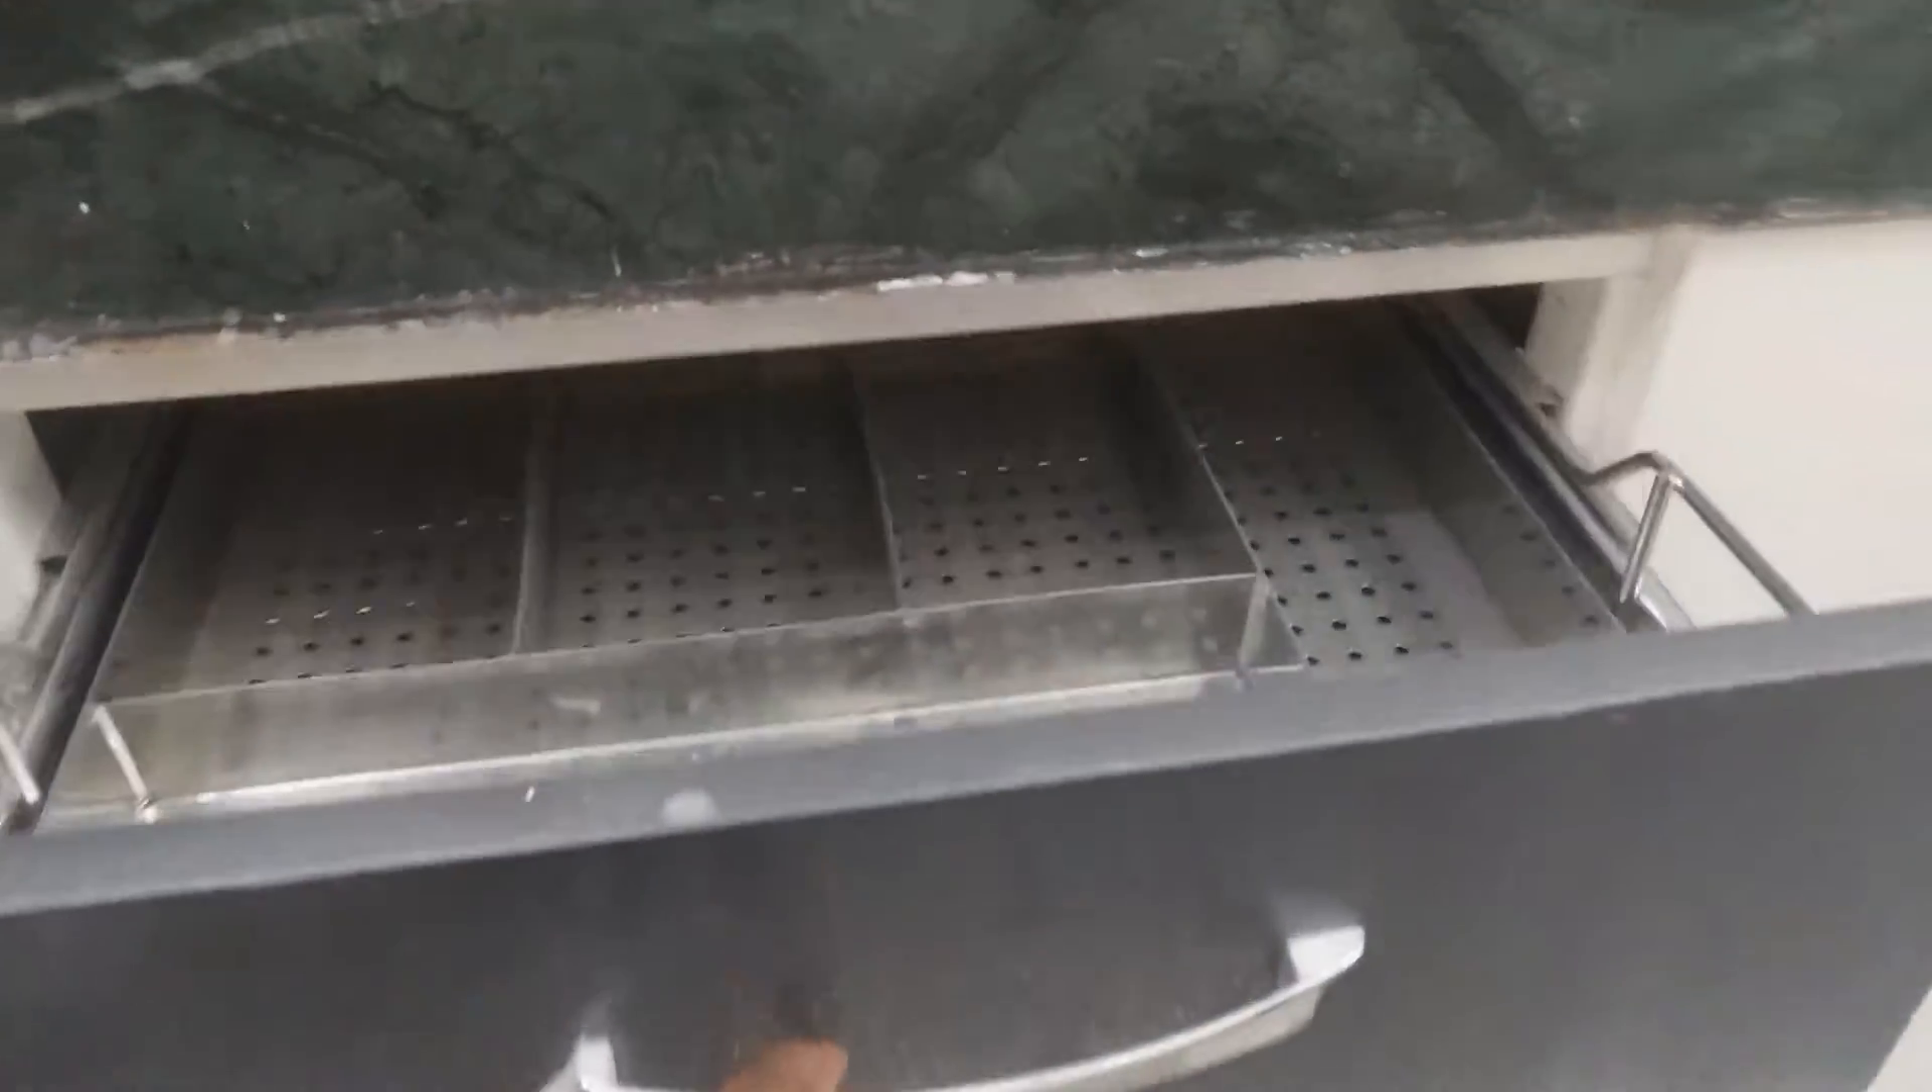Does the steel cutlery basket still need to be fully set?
No.